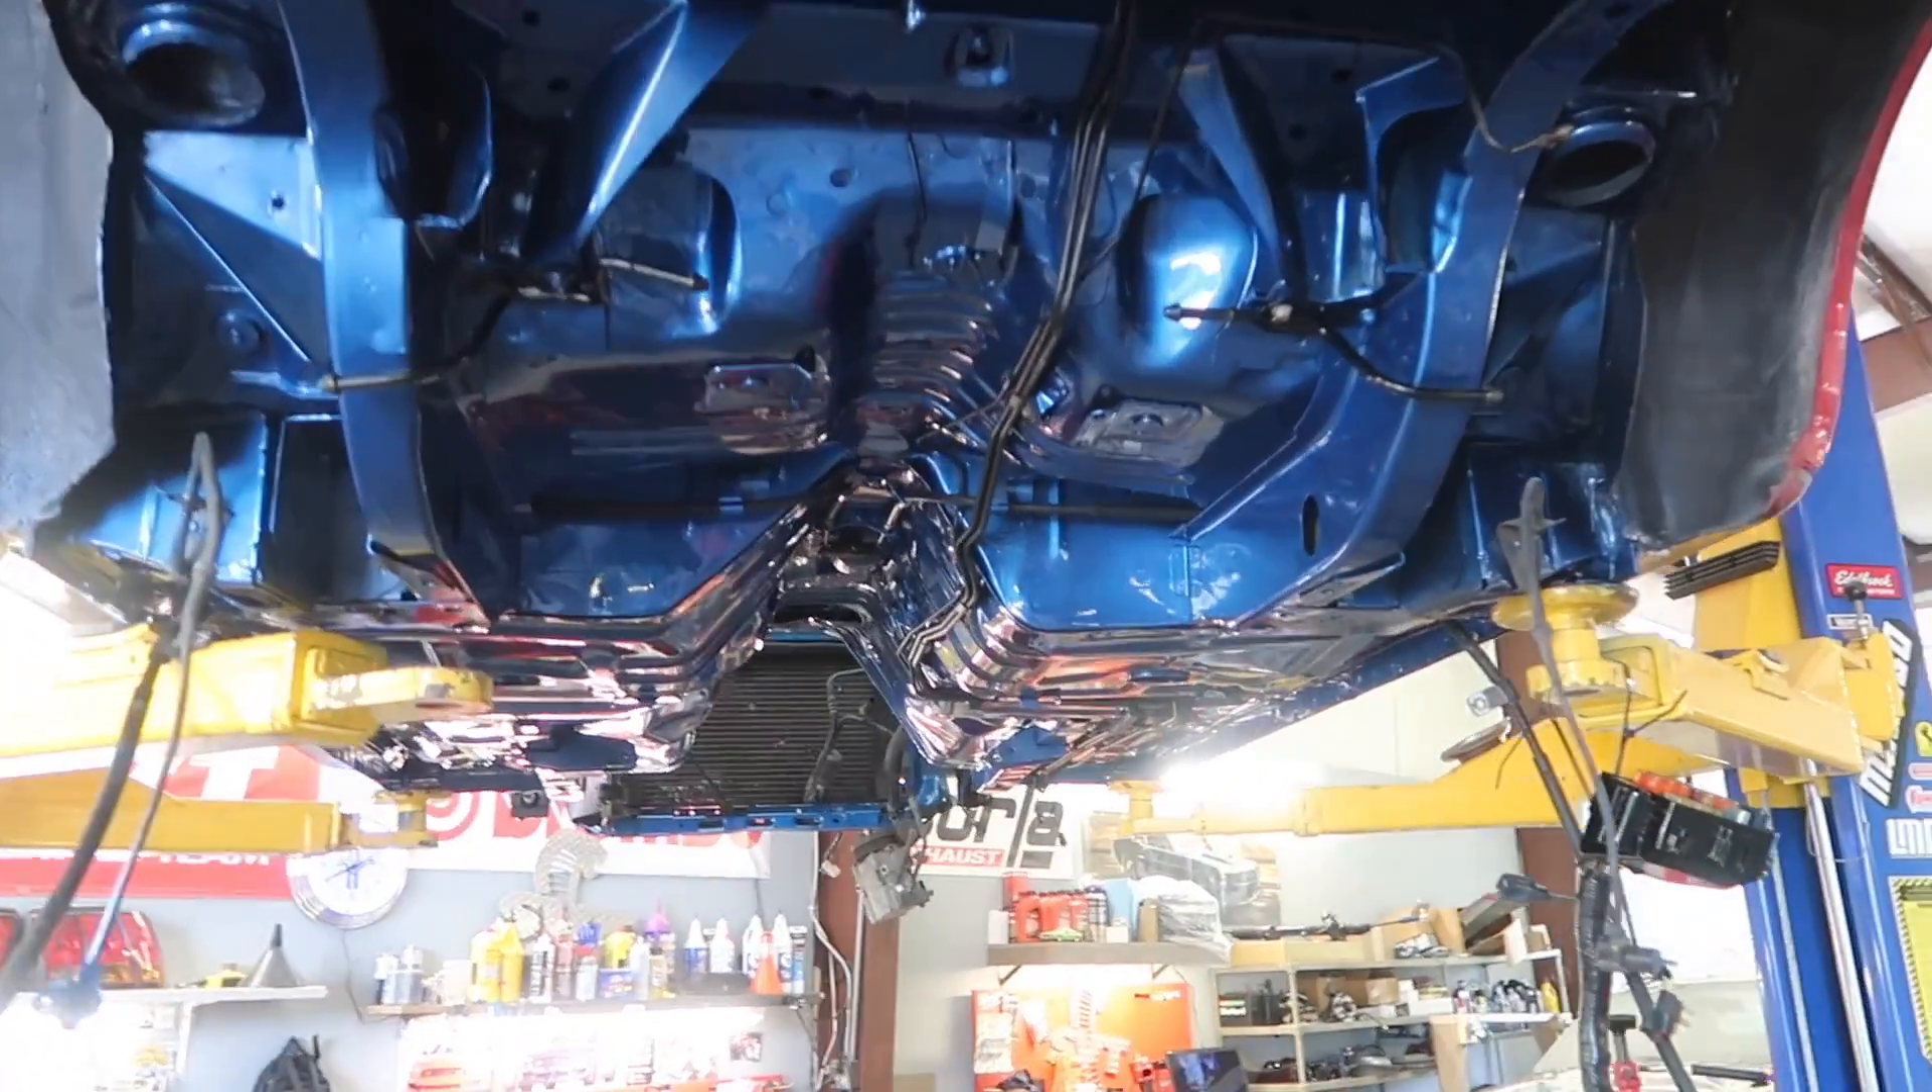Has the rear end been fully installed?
No.